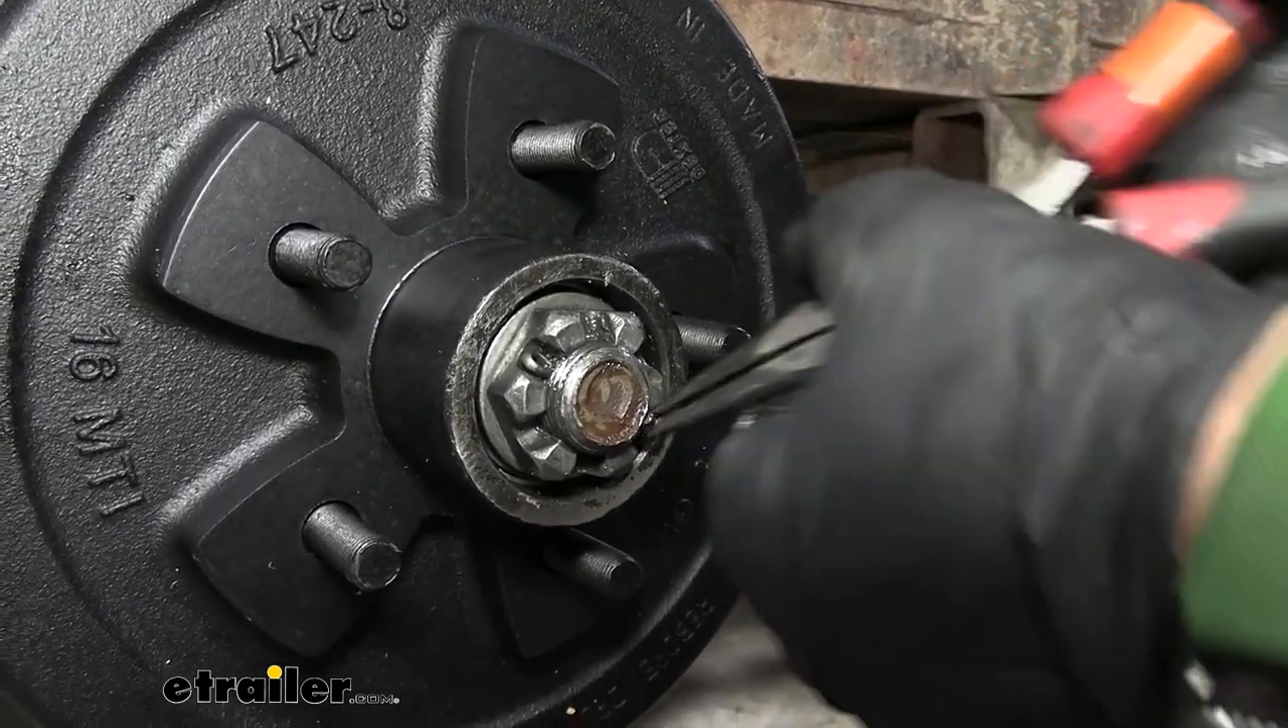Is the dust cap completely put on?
No.